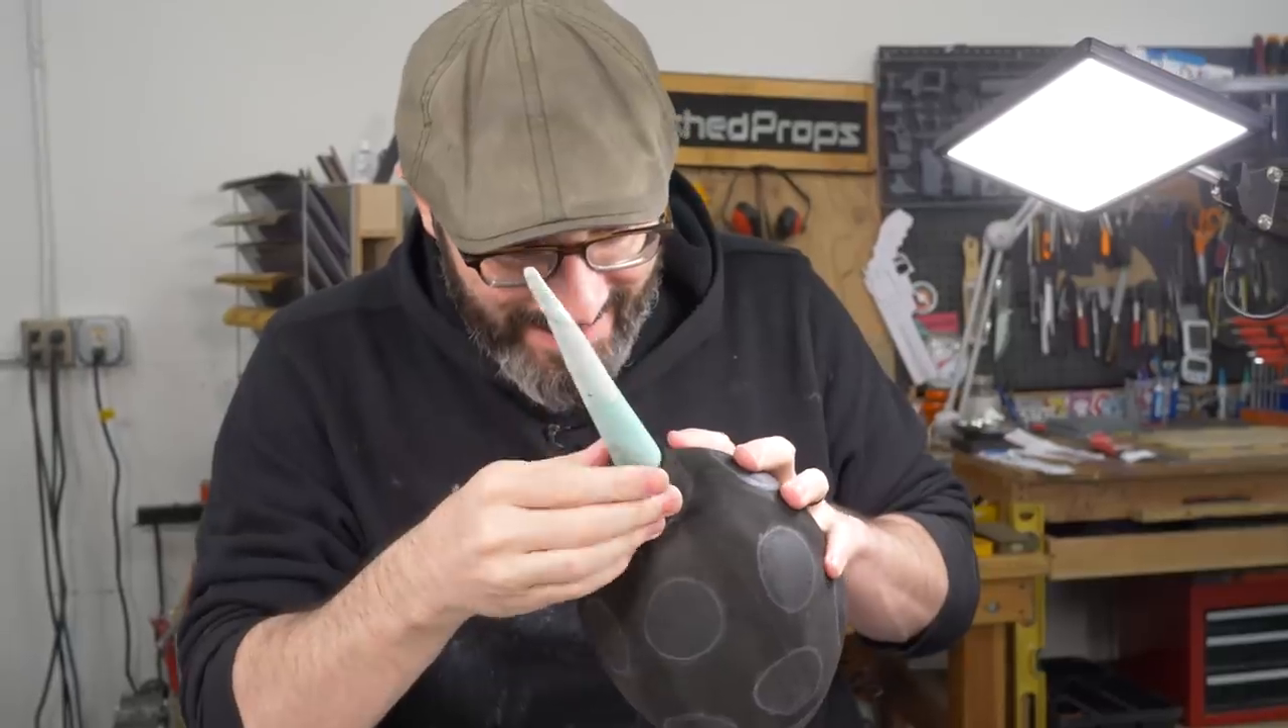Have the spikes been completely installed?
No.